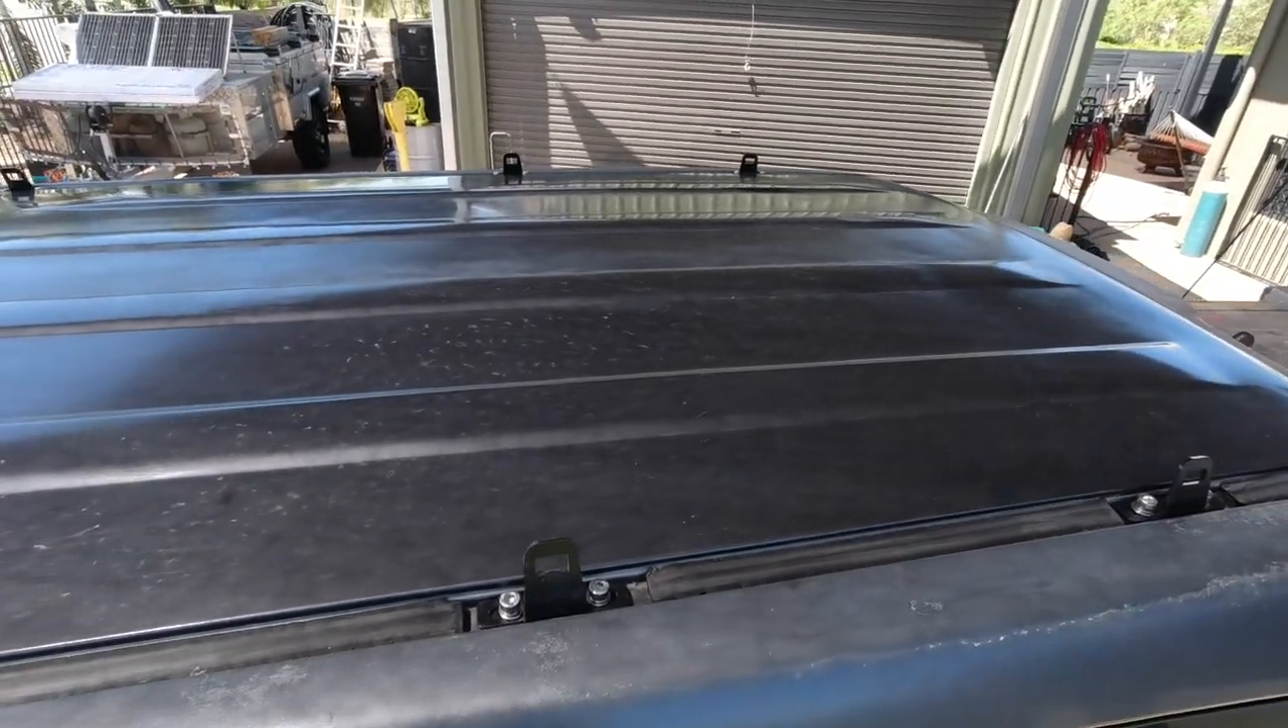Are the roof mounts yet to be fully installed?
No.